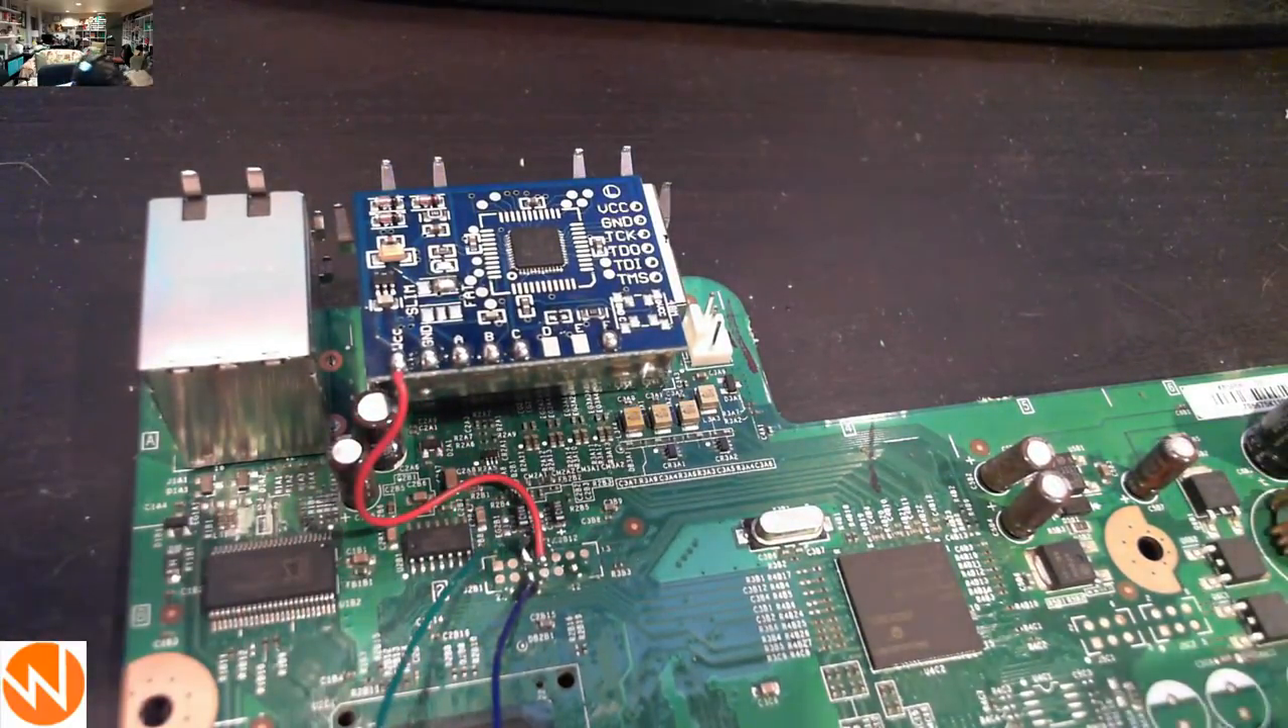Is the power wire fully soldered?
Yes.